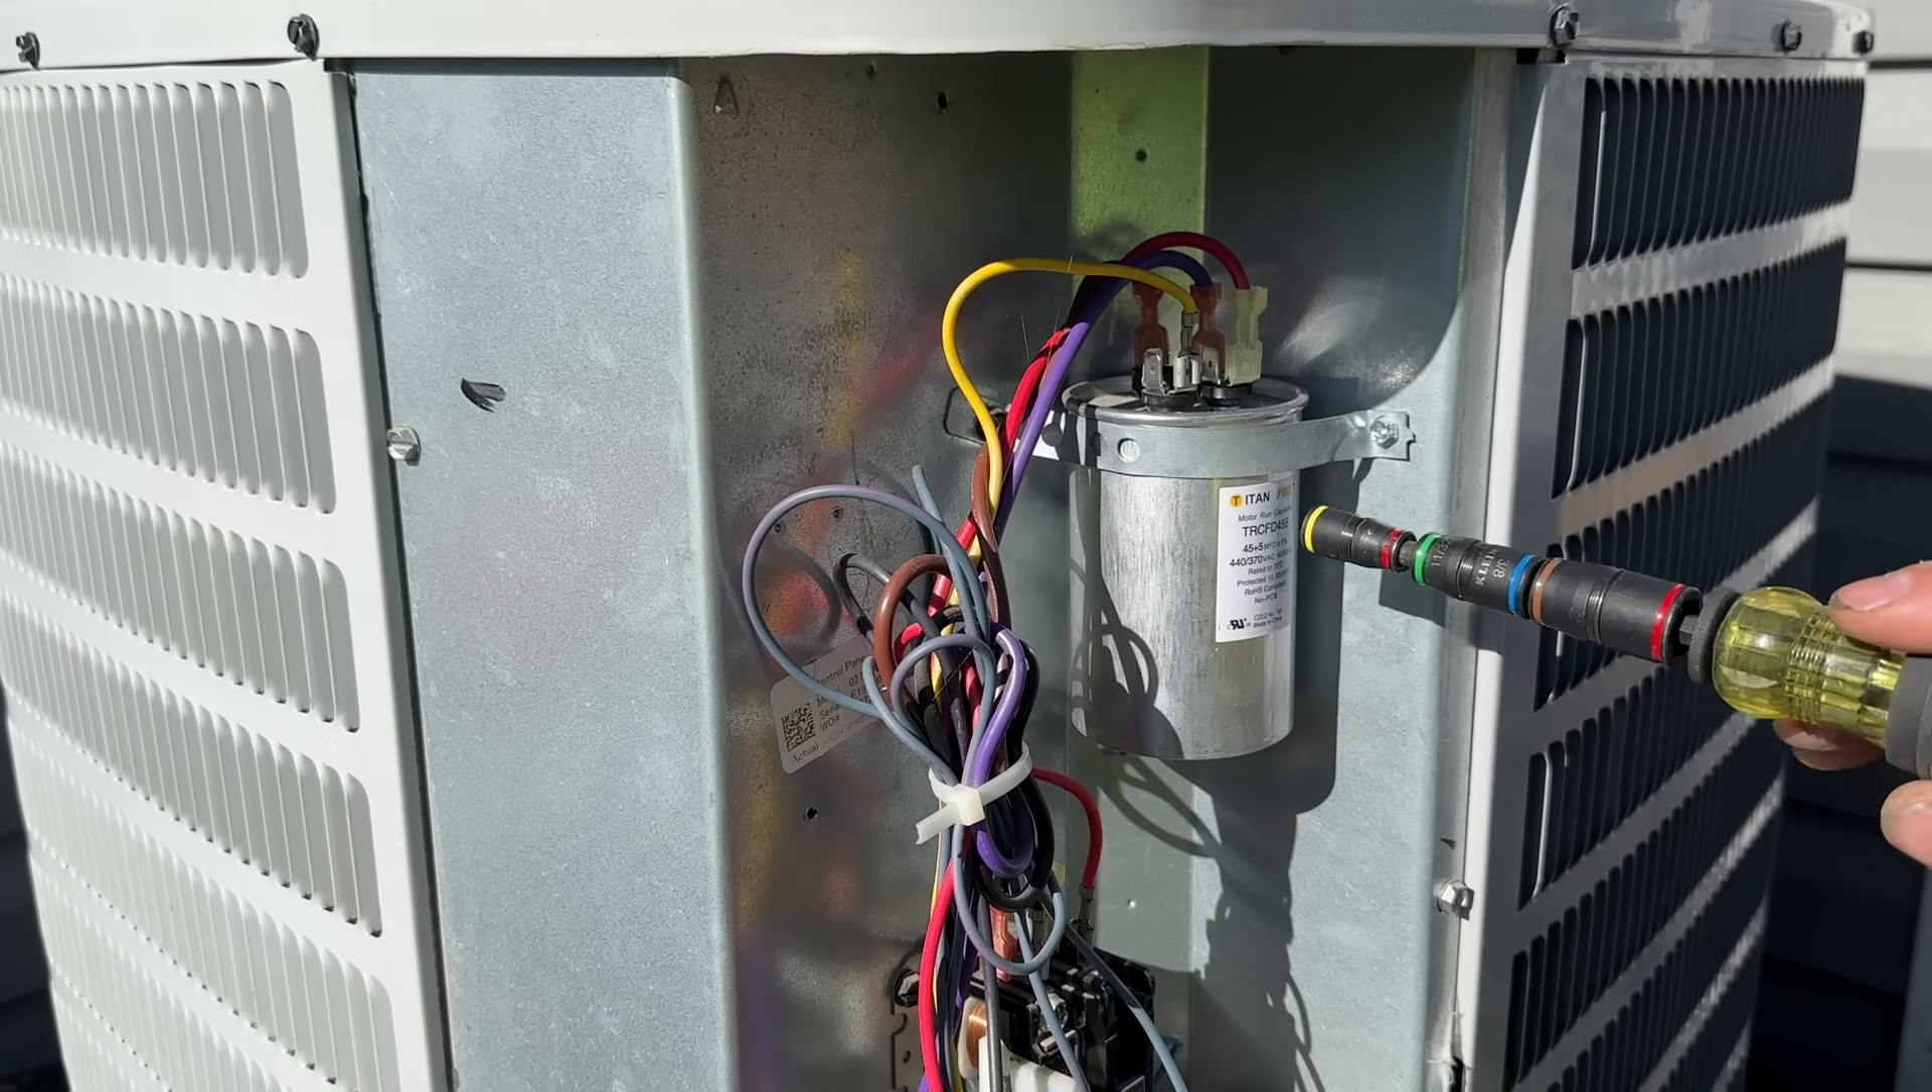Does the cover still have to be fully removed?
No.